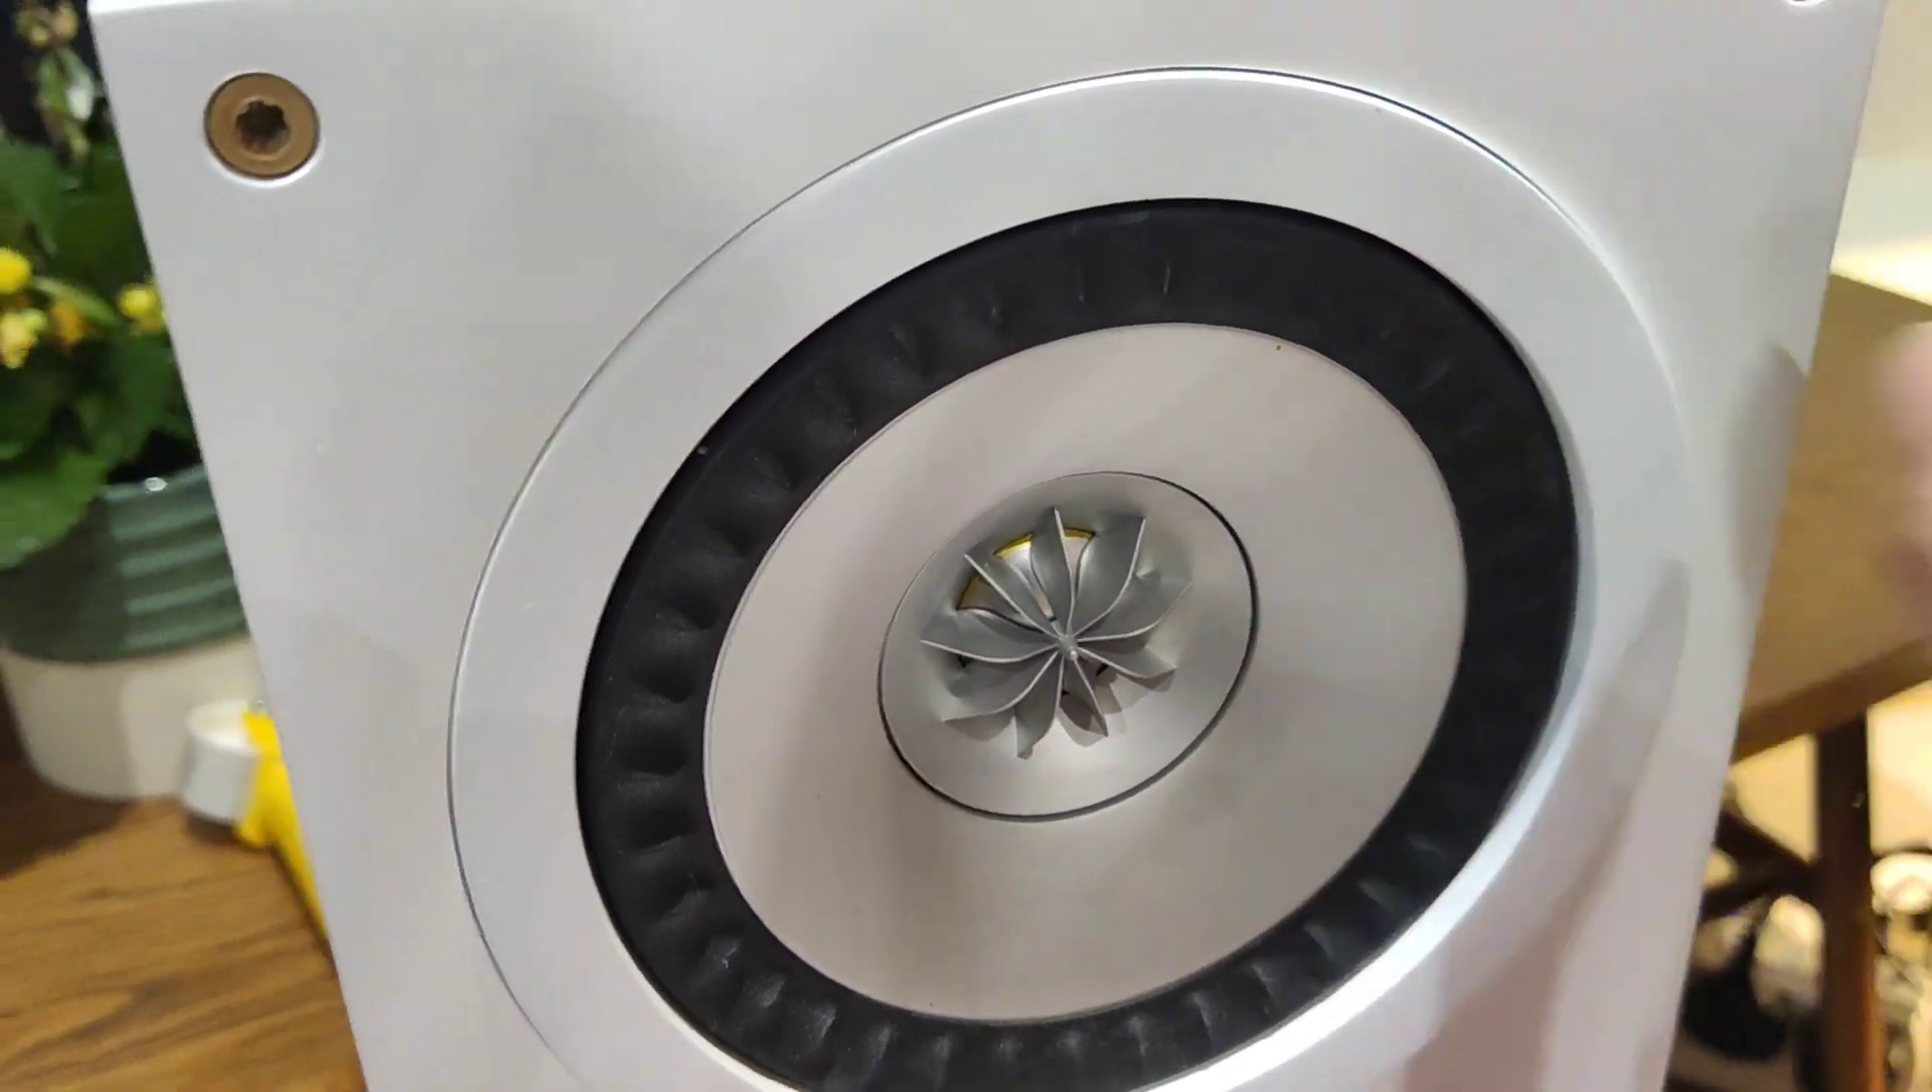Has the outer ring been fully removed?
No.